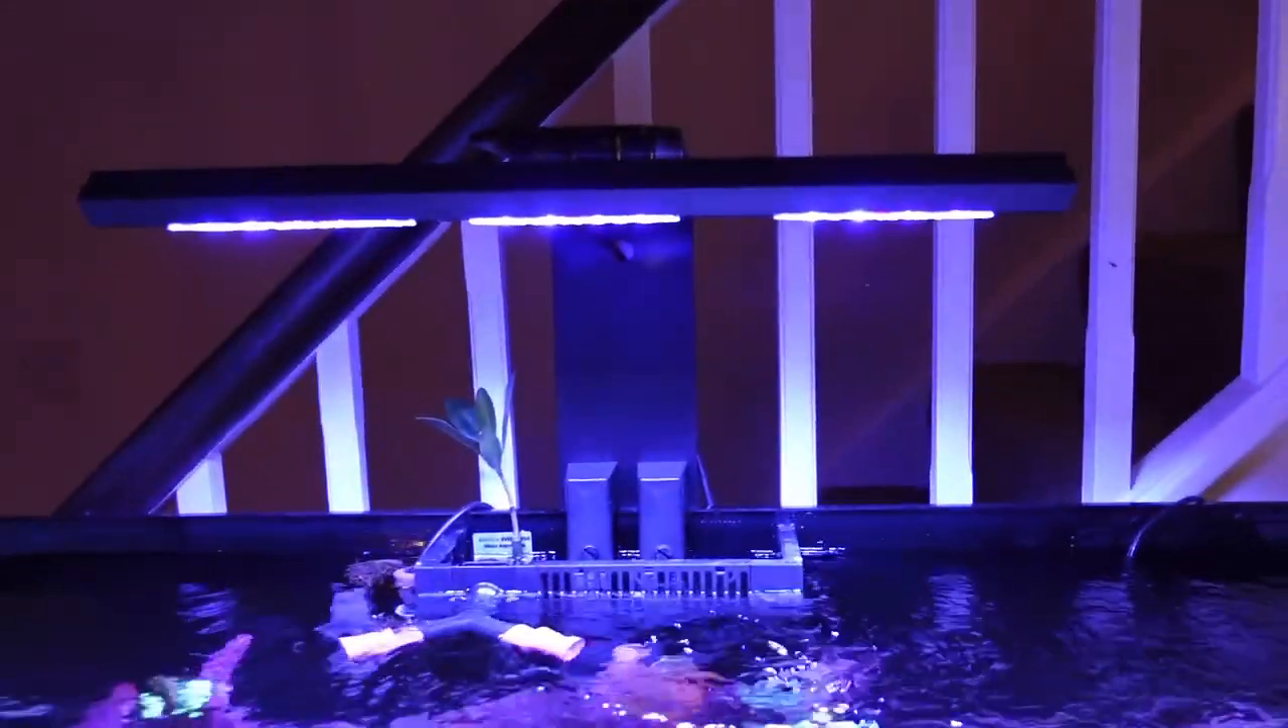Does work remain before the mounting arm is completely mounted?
No.